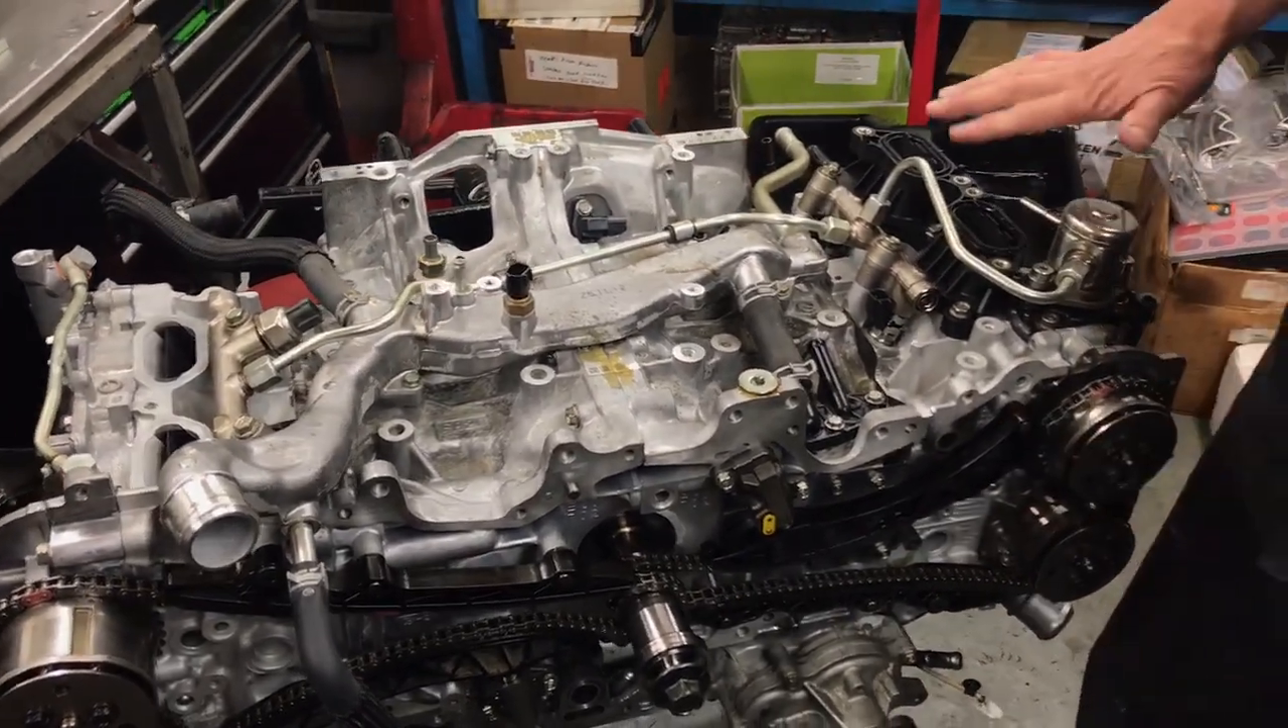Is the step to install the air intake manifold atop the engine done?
No.